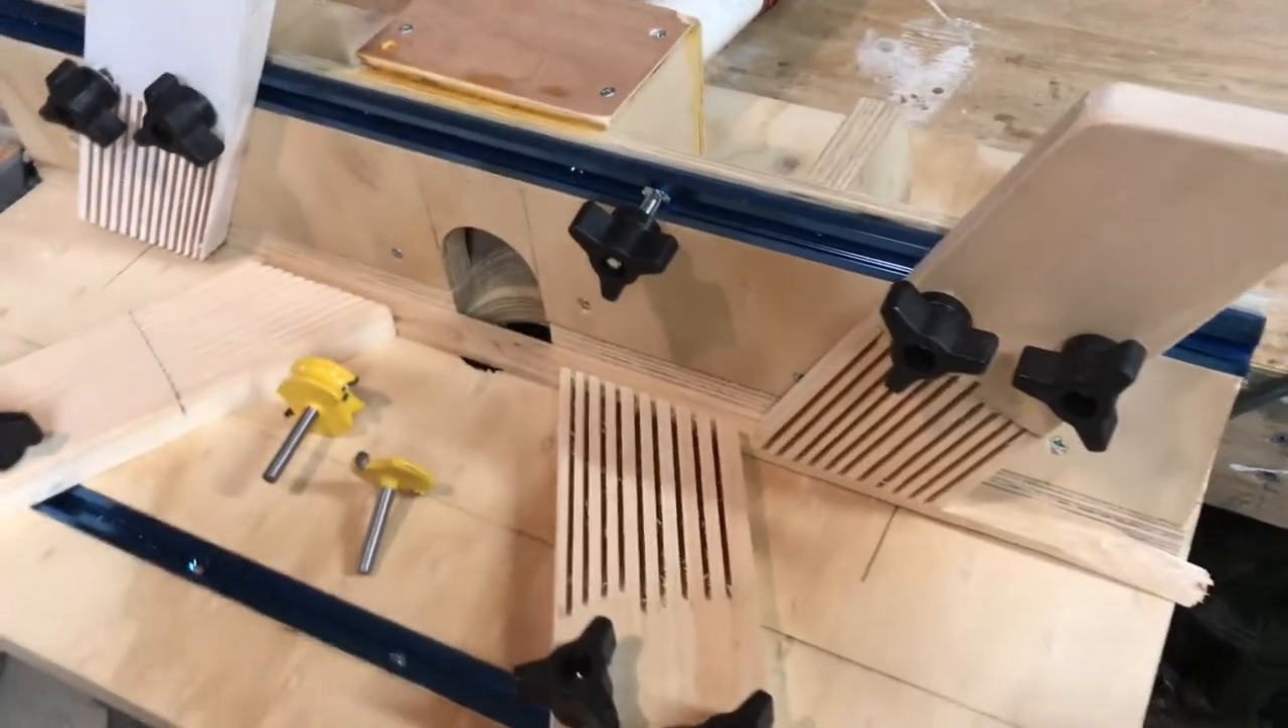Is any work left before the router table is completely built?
No.